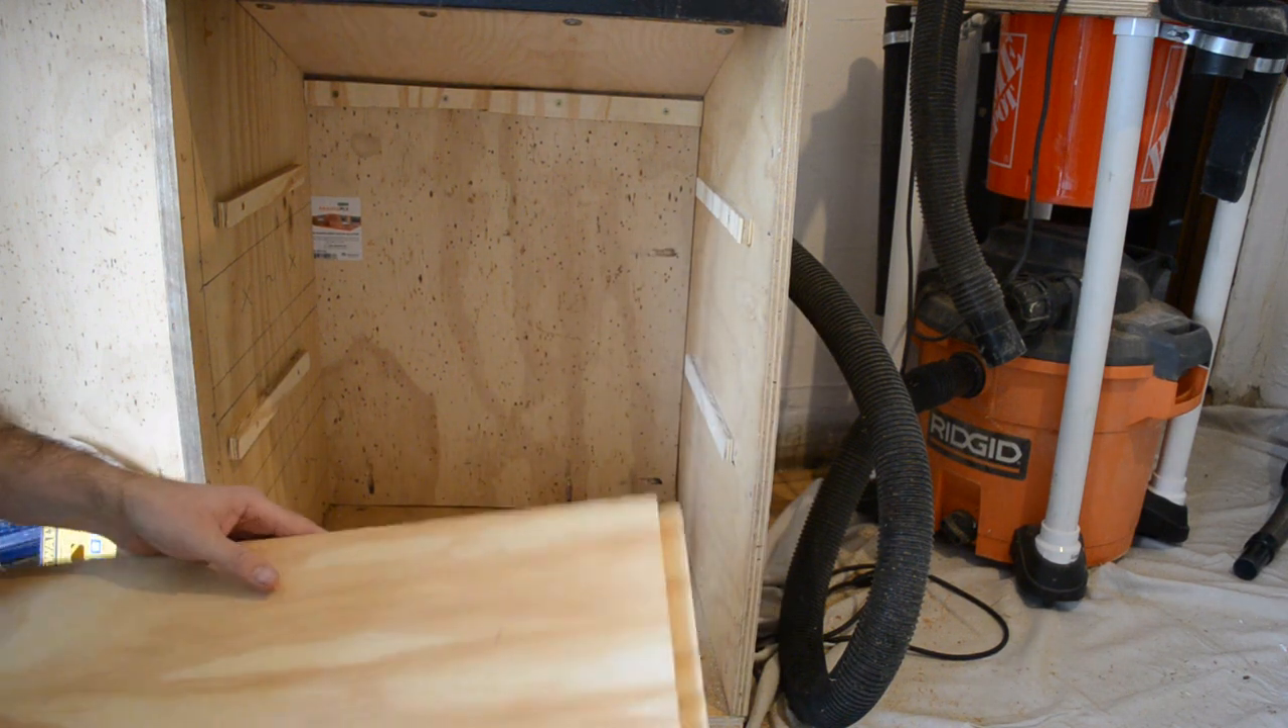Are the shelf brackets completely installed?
Yes.